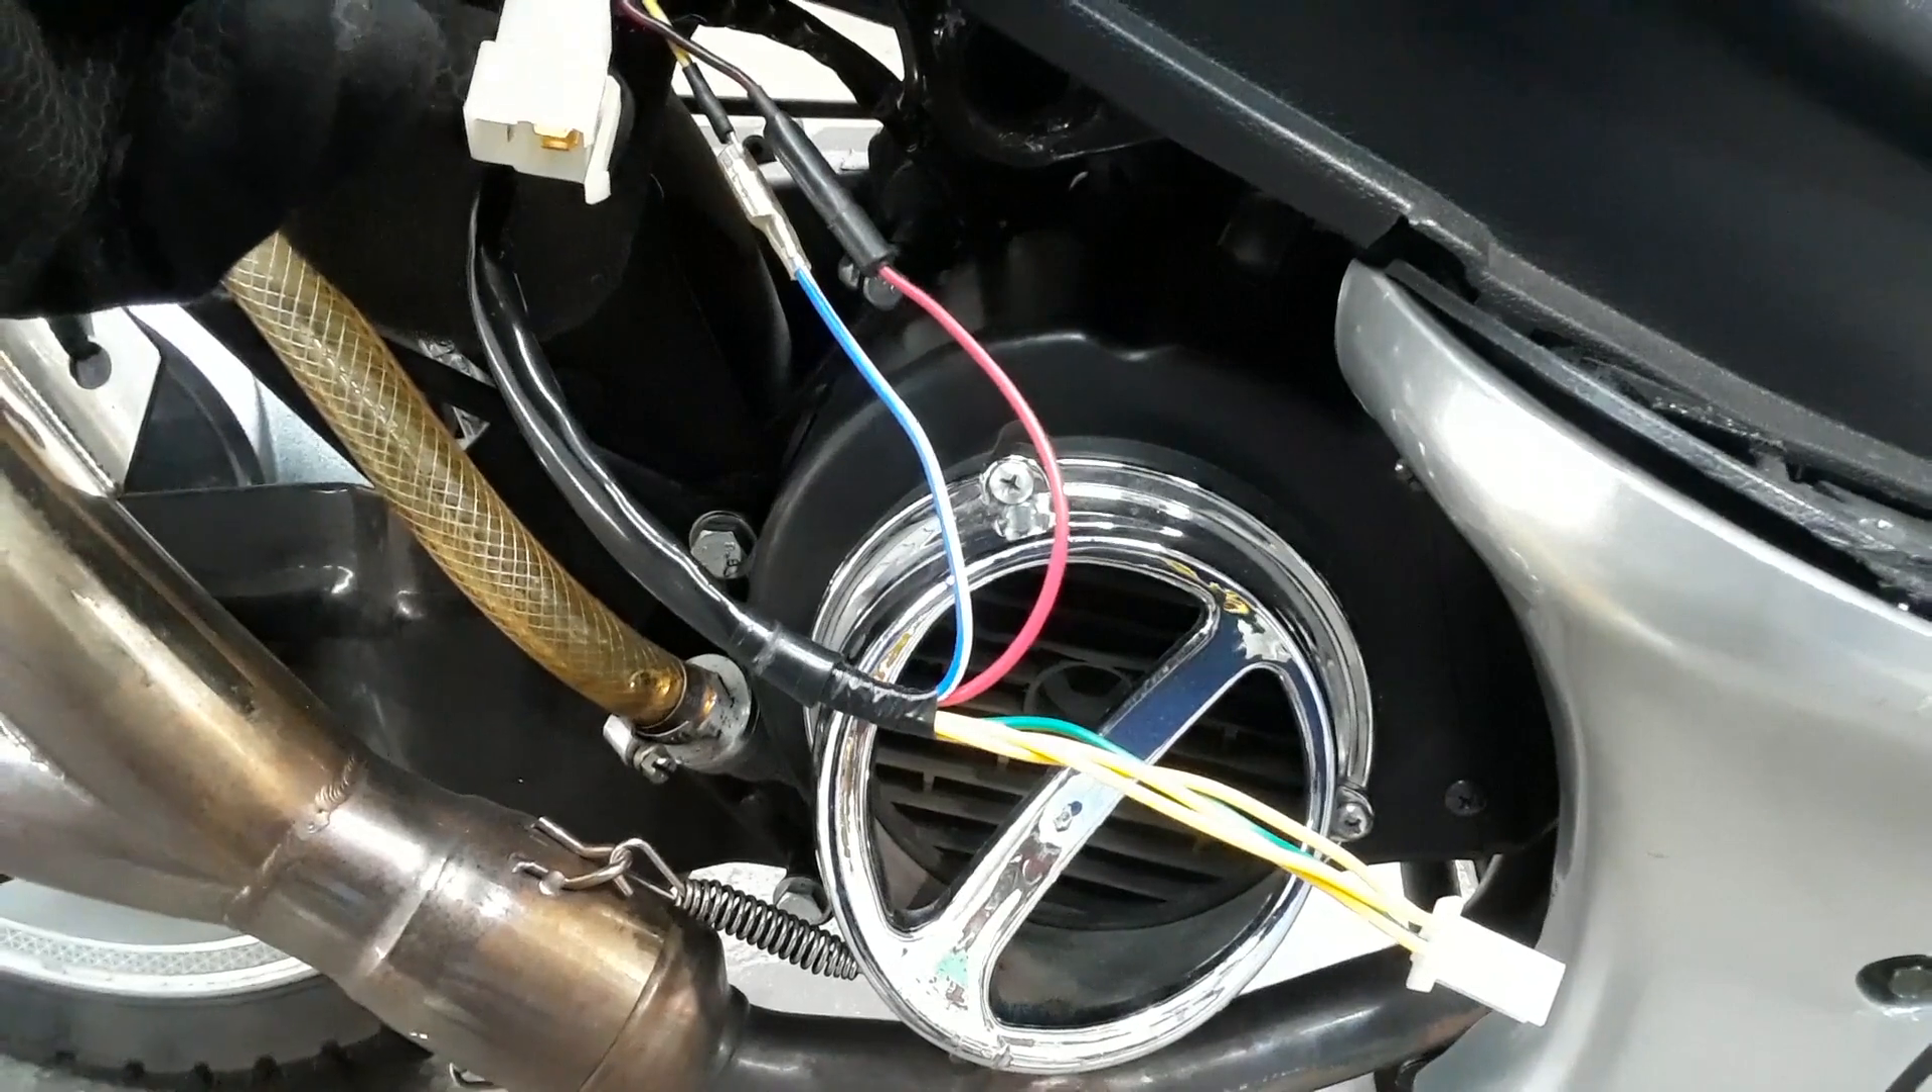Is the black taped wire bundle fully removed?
No.